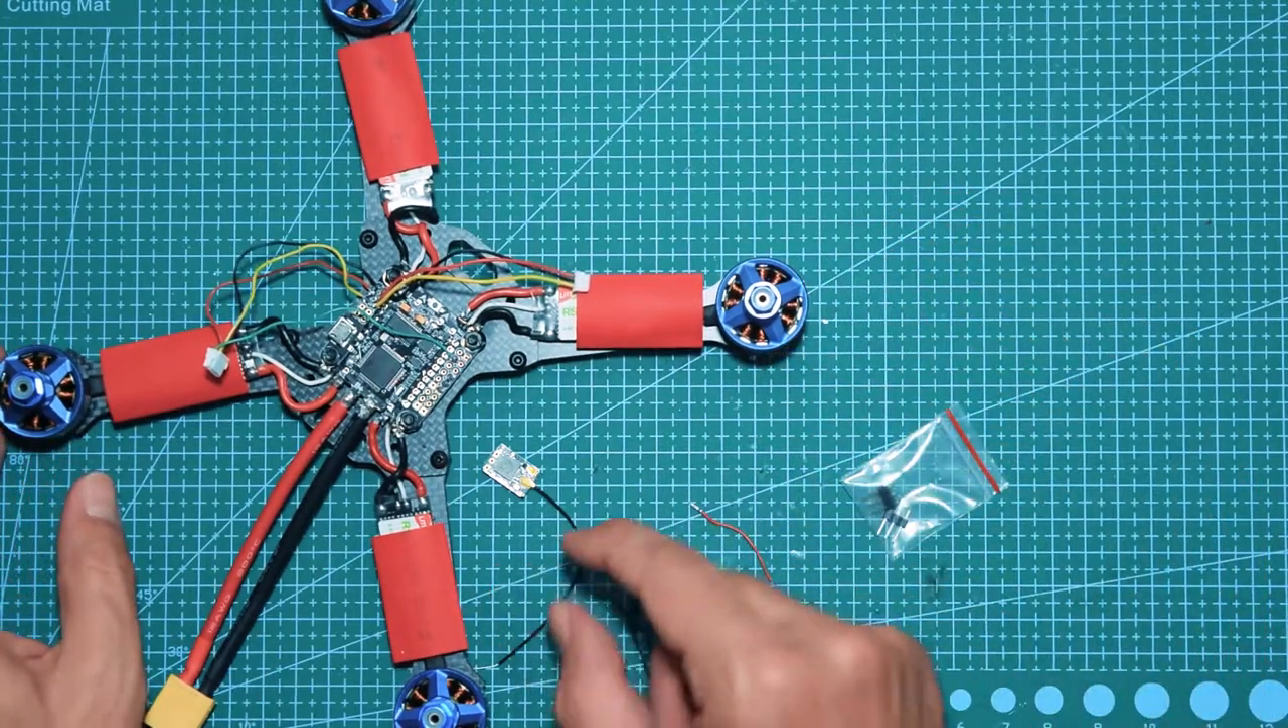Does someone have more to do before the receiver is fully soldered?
Yes.